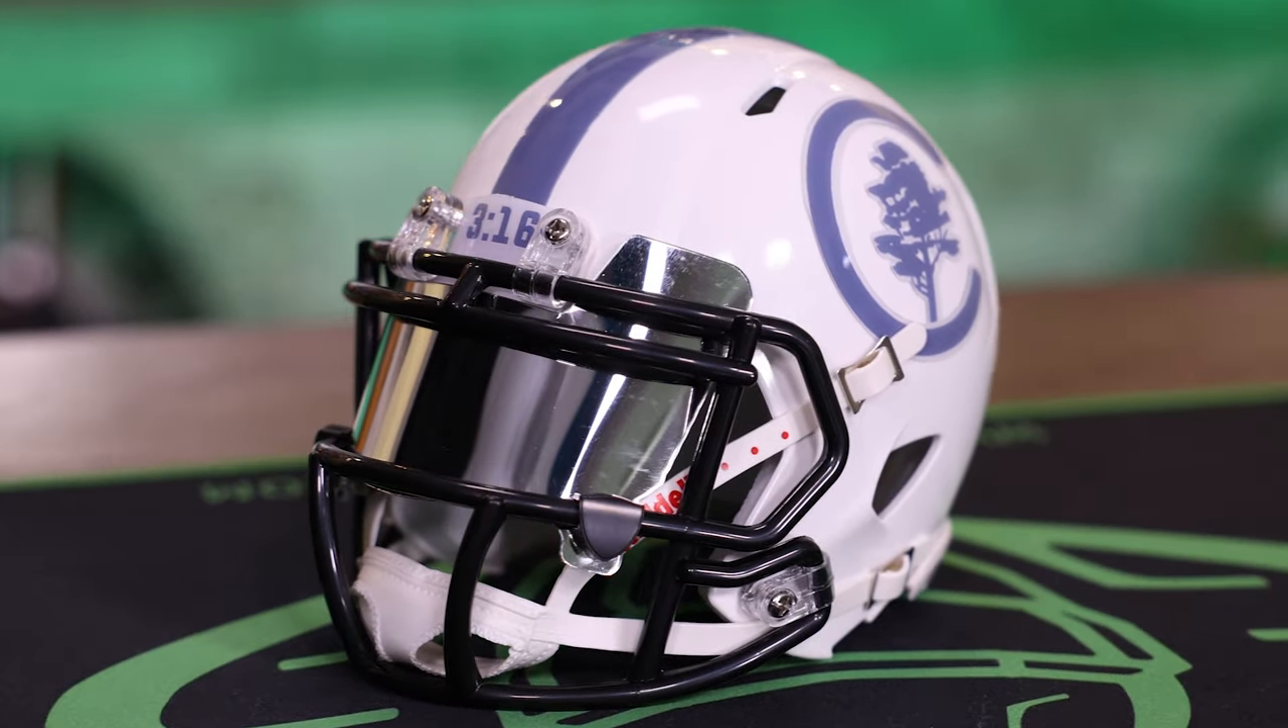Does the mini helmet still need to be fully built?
No.